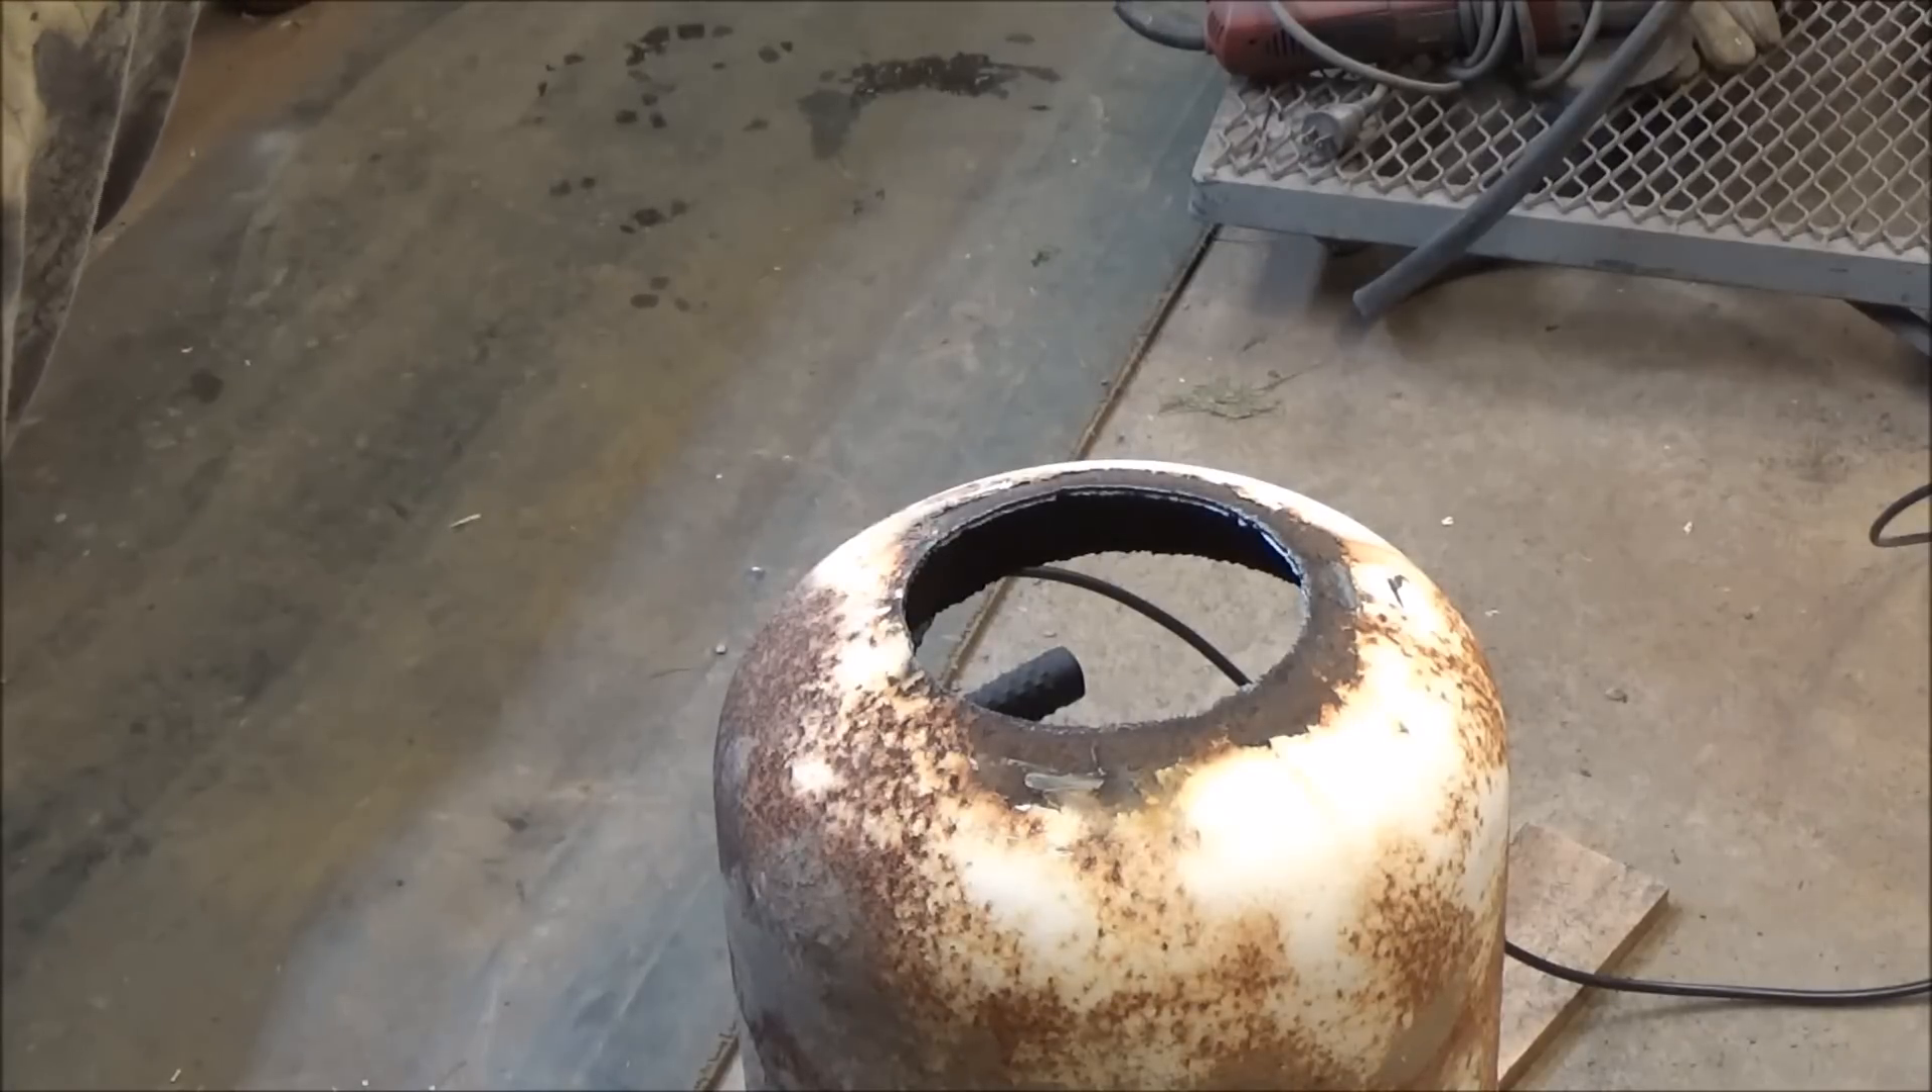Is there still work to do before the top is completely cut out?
No.